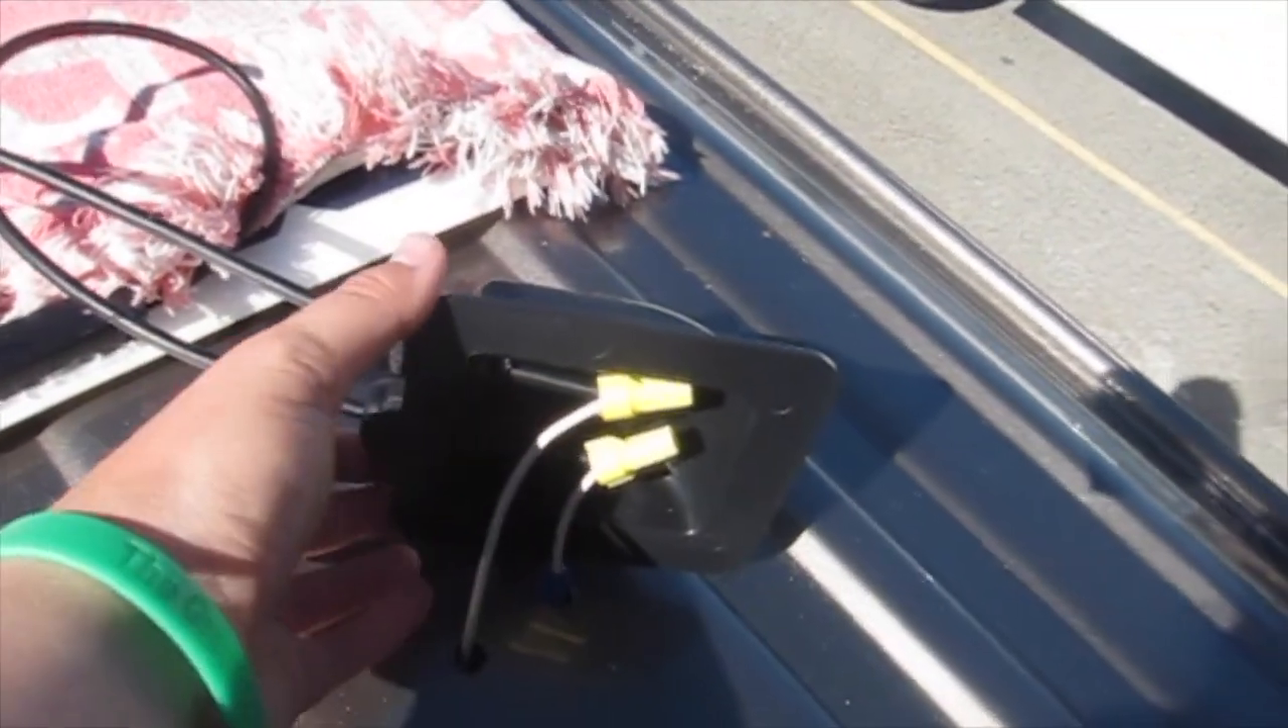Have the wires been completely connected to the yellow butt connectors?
Yes.